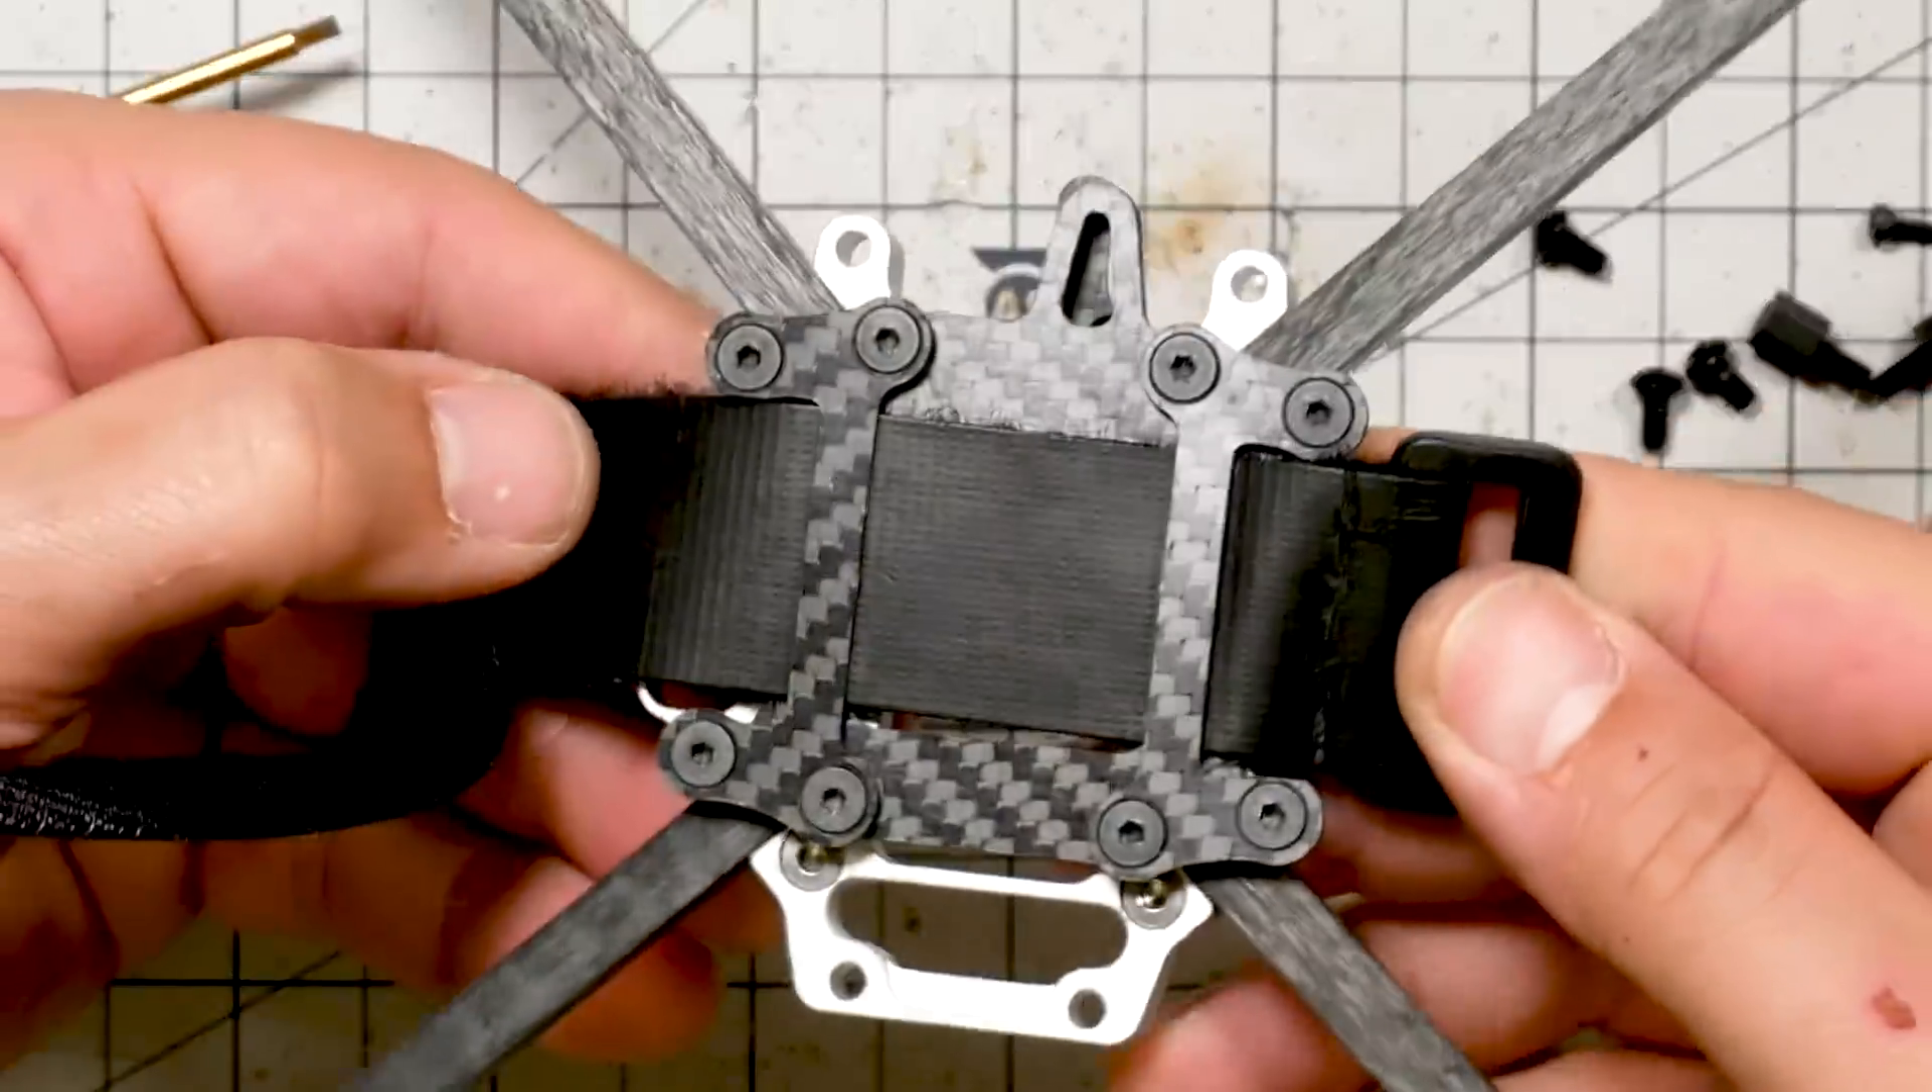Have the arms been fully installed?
Yes.